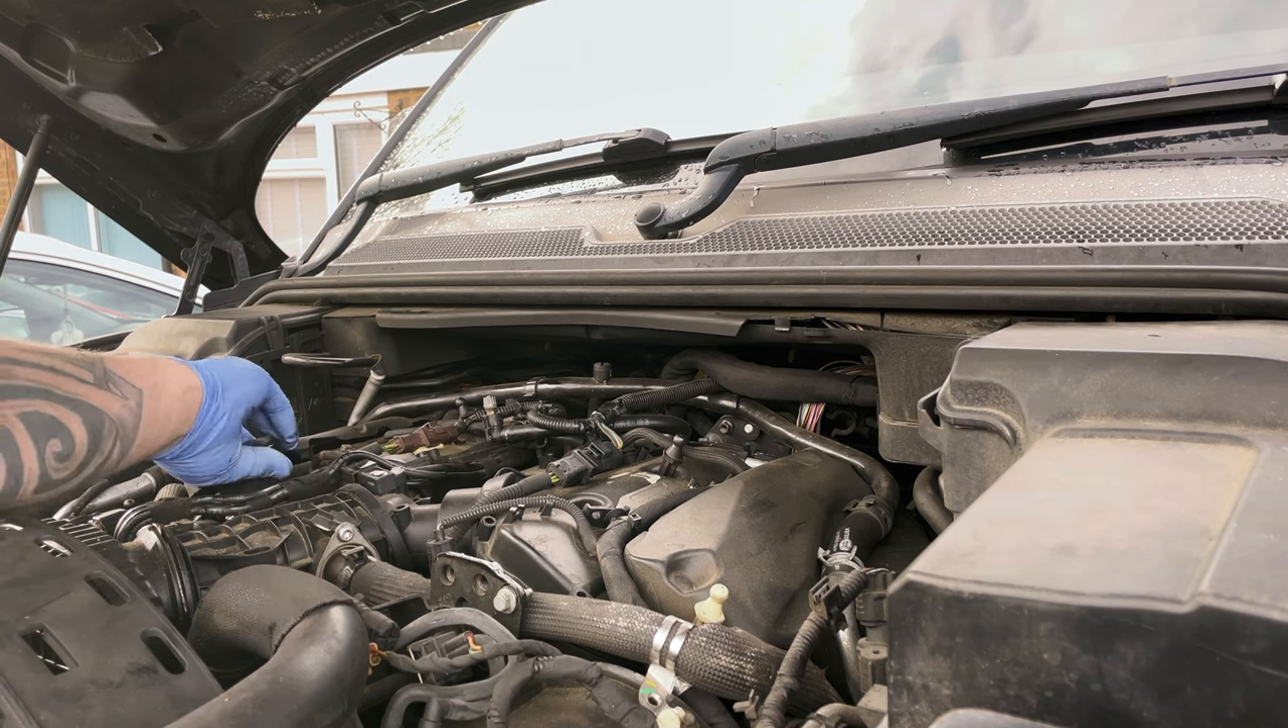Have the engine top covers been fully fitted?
No.